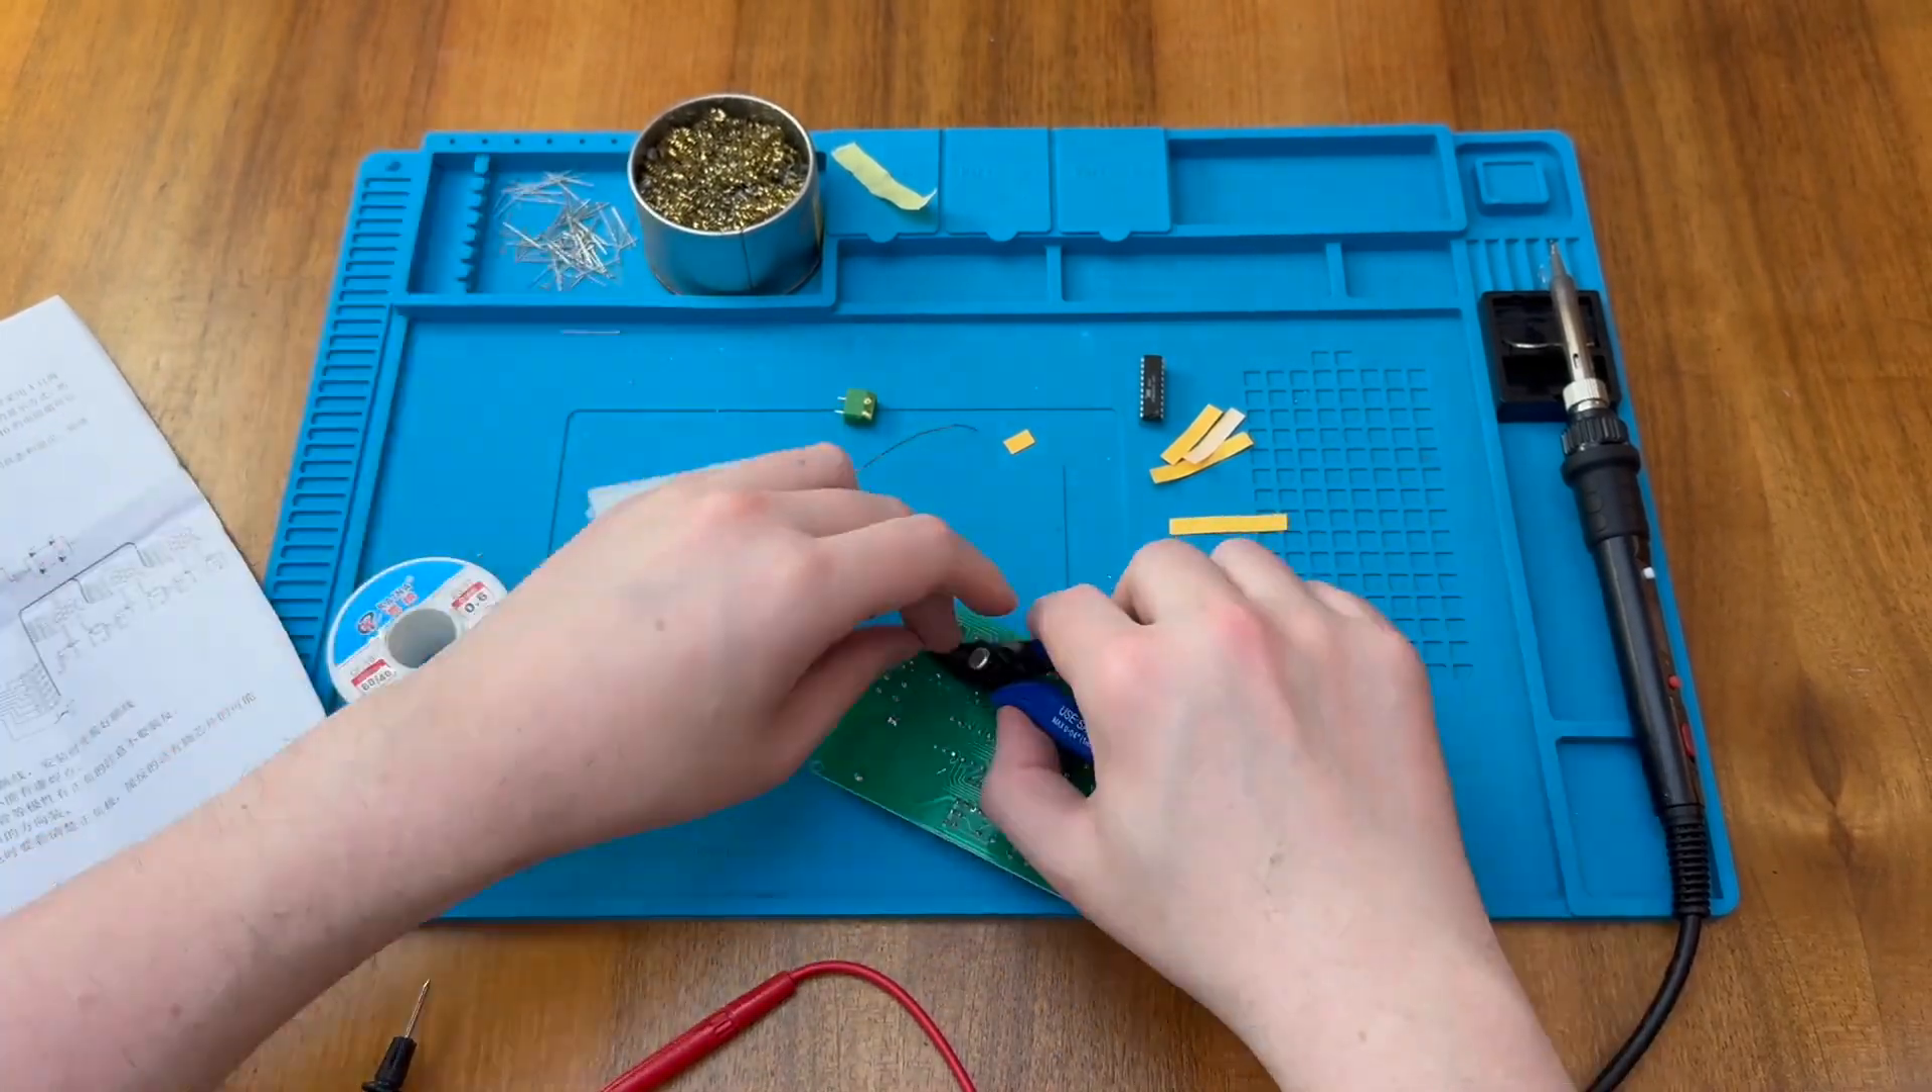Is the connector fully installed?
No.